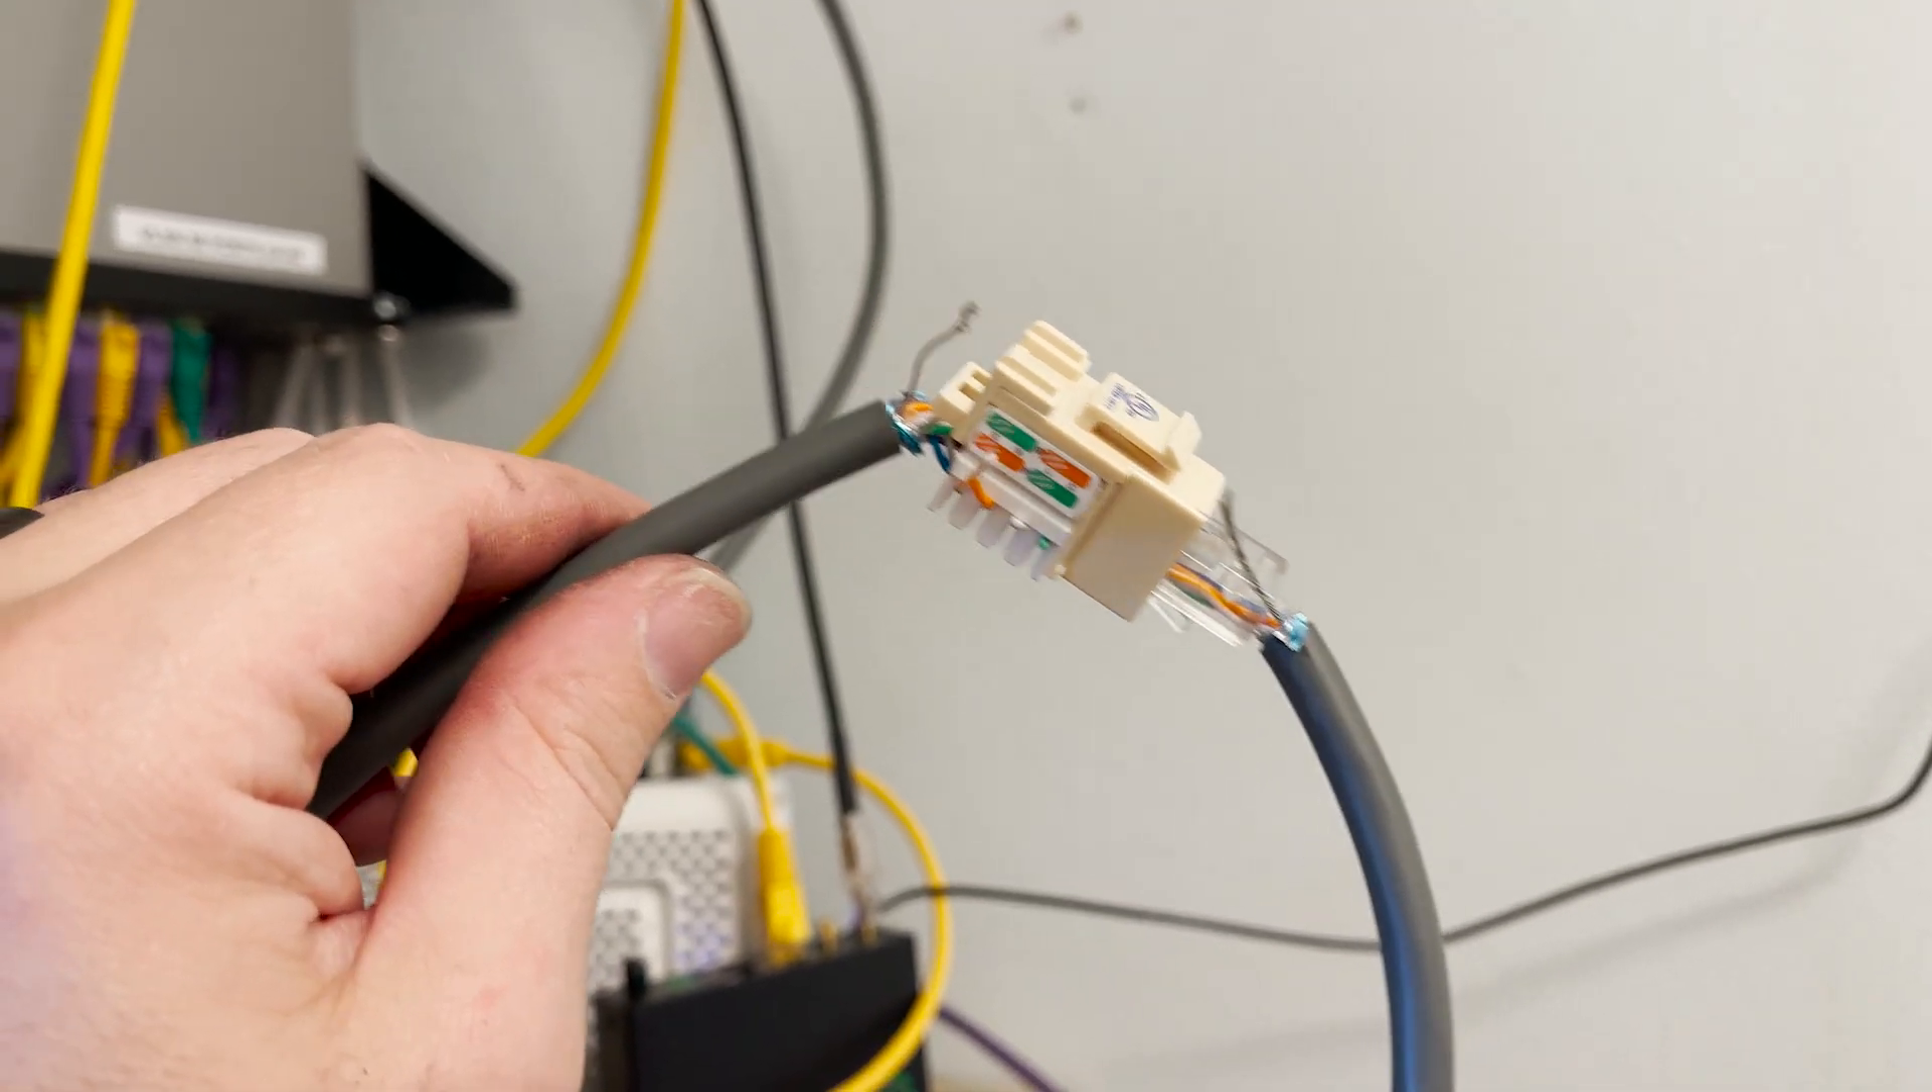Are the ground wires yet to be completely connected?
Yes.